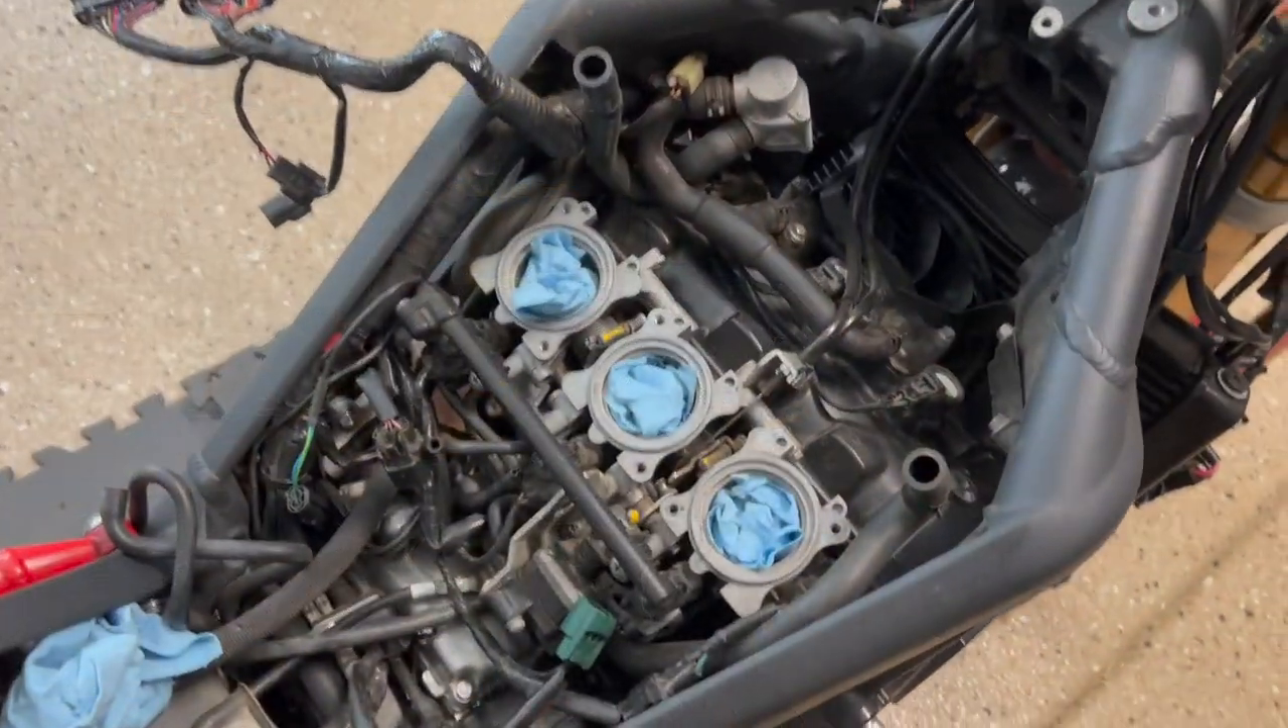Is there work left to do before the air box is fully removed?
No.